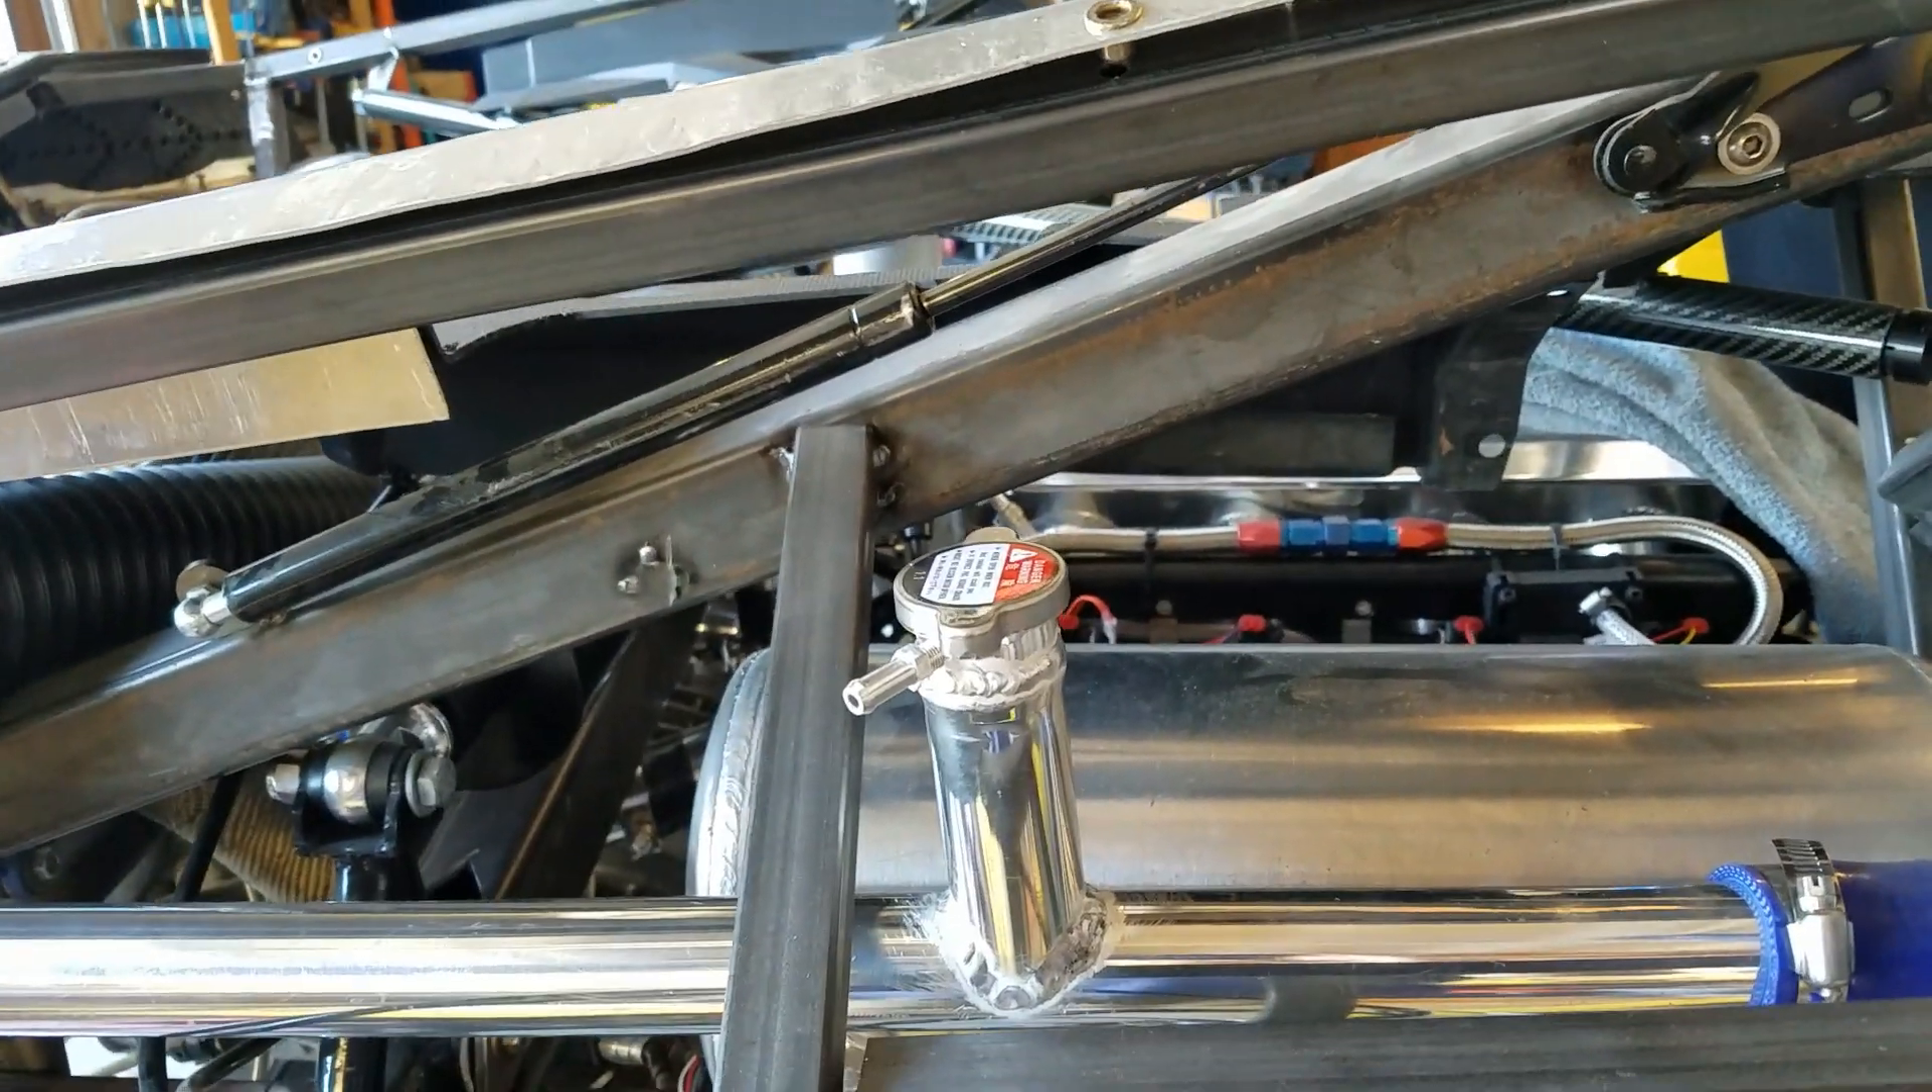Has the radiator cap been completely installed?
Yes.